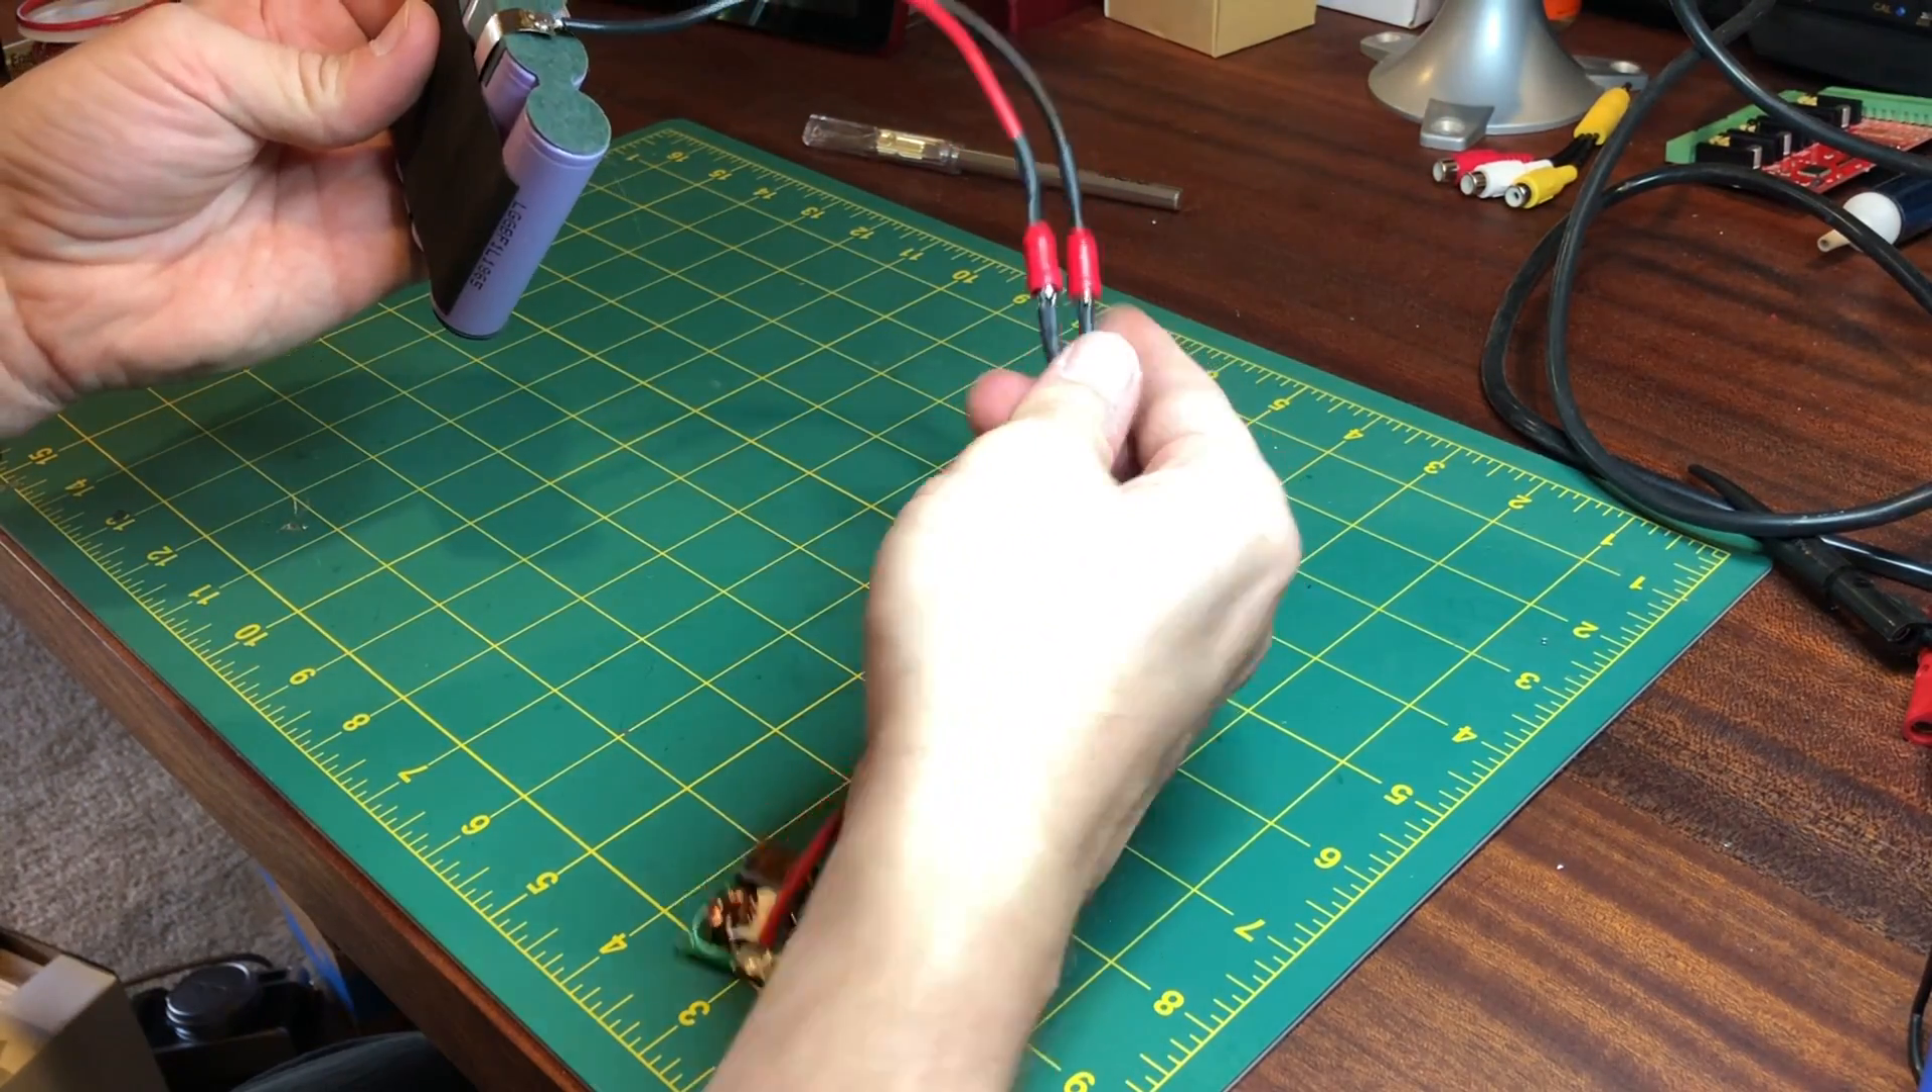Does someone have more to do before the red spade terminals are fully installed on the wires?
No.